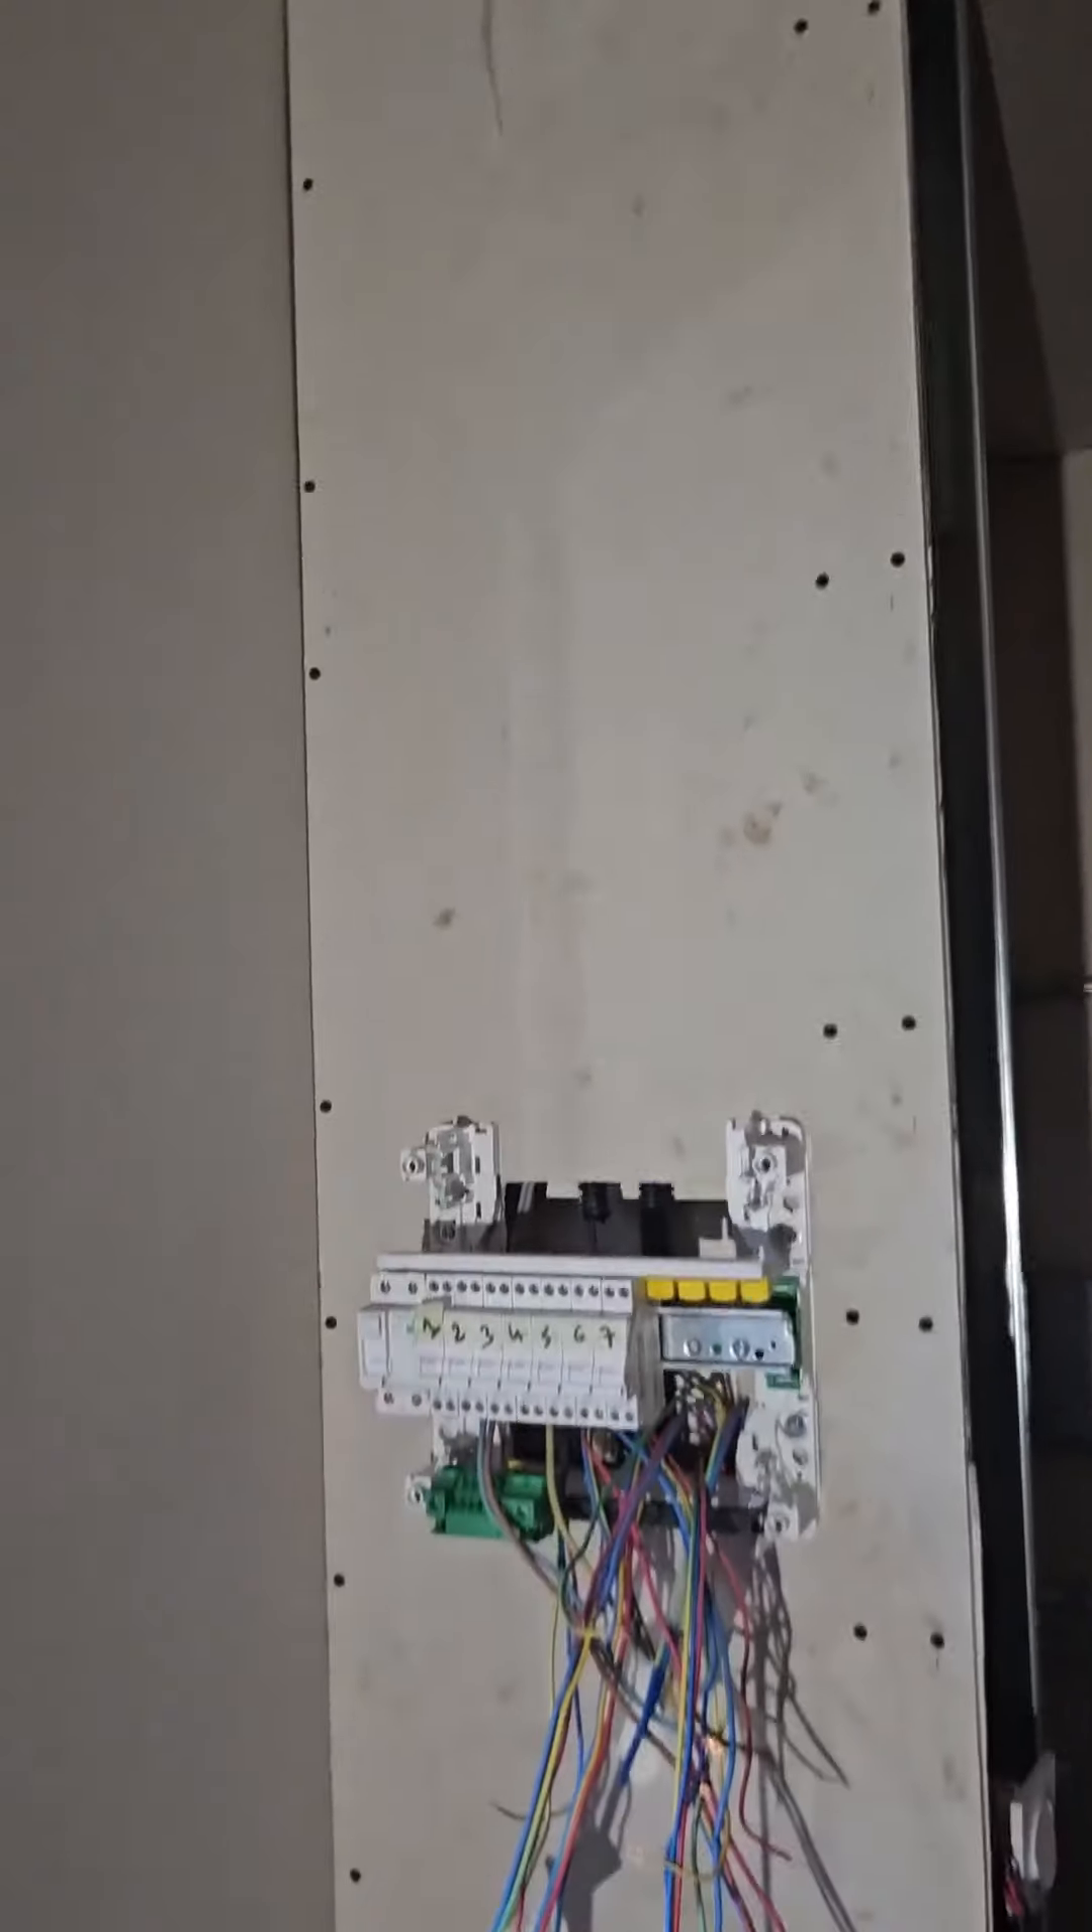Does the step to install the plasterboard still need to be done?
No.